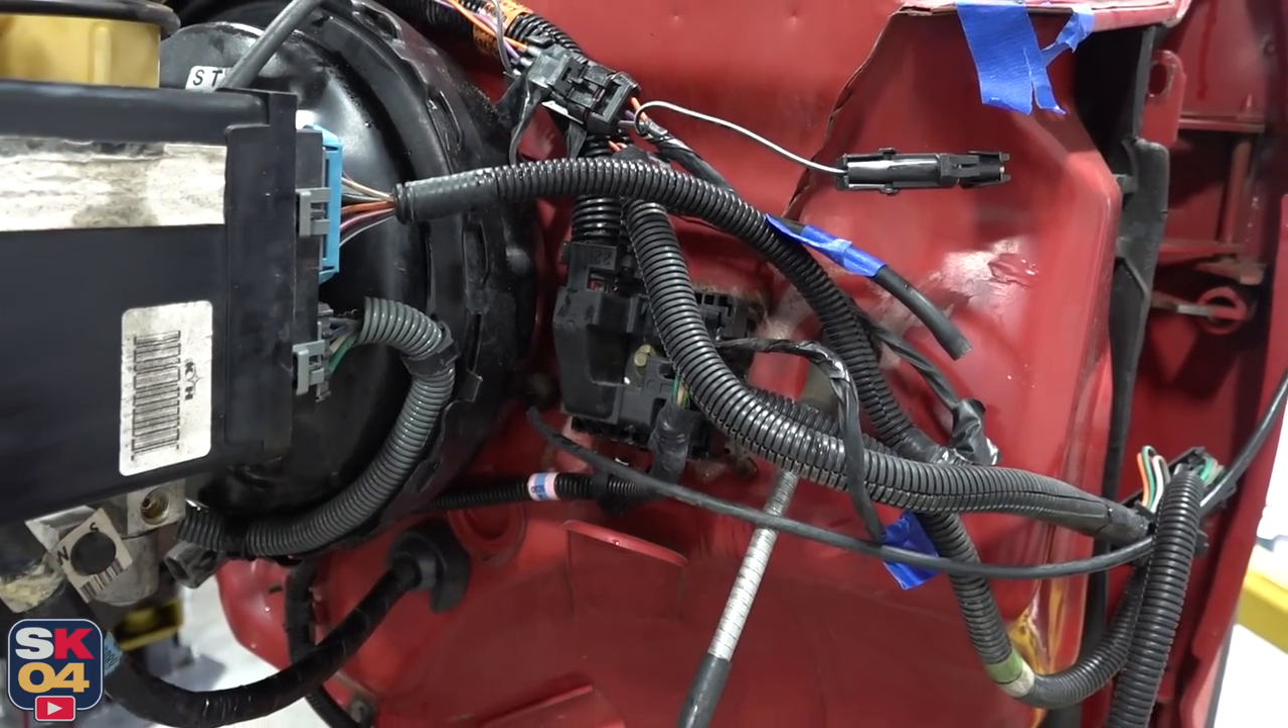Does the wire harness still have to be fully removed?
Yes.